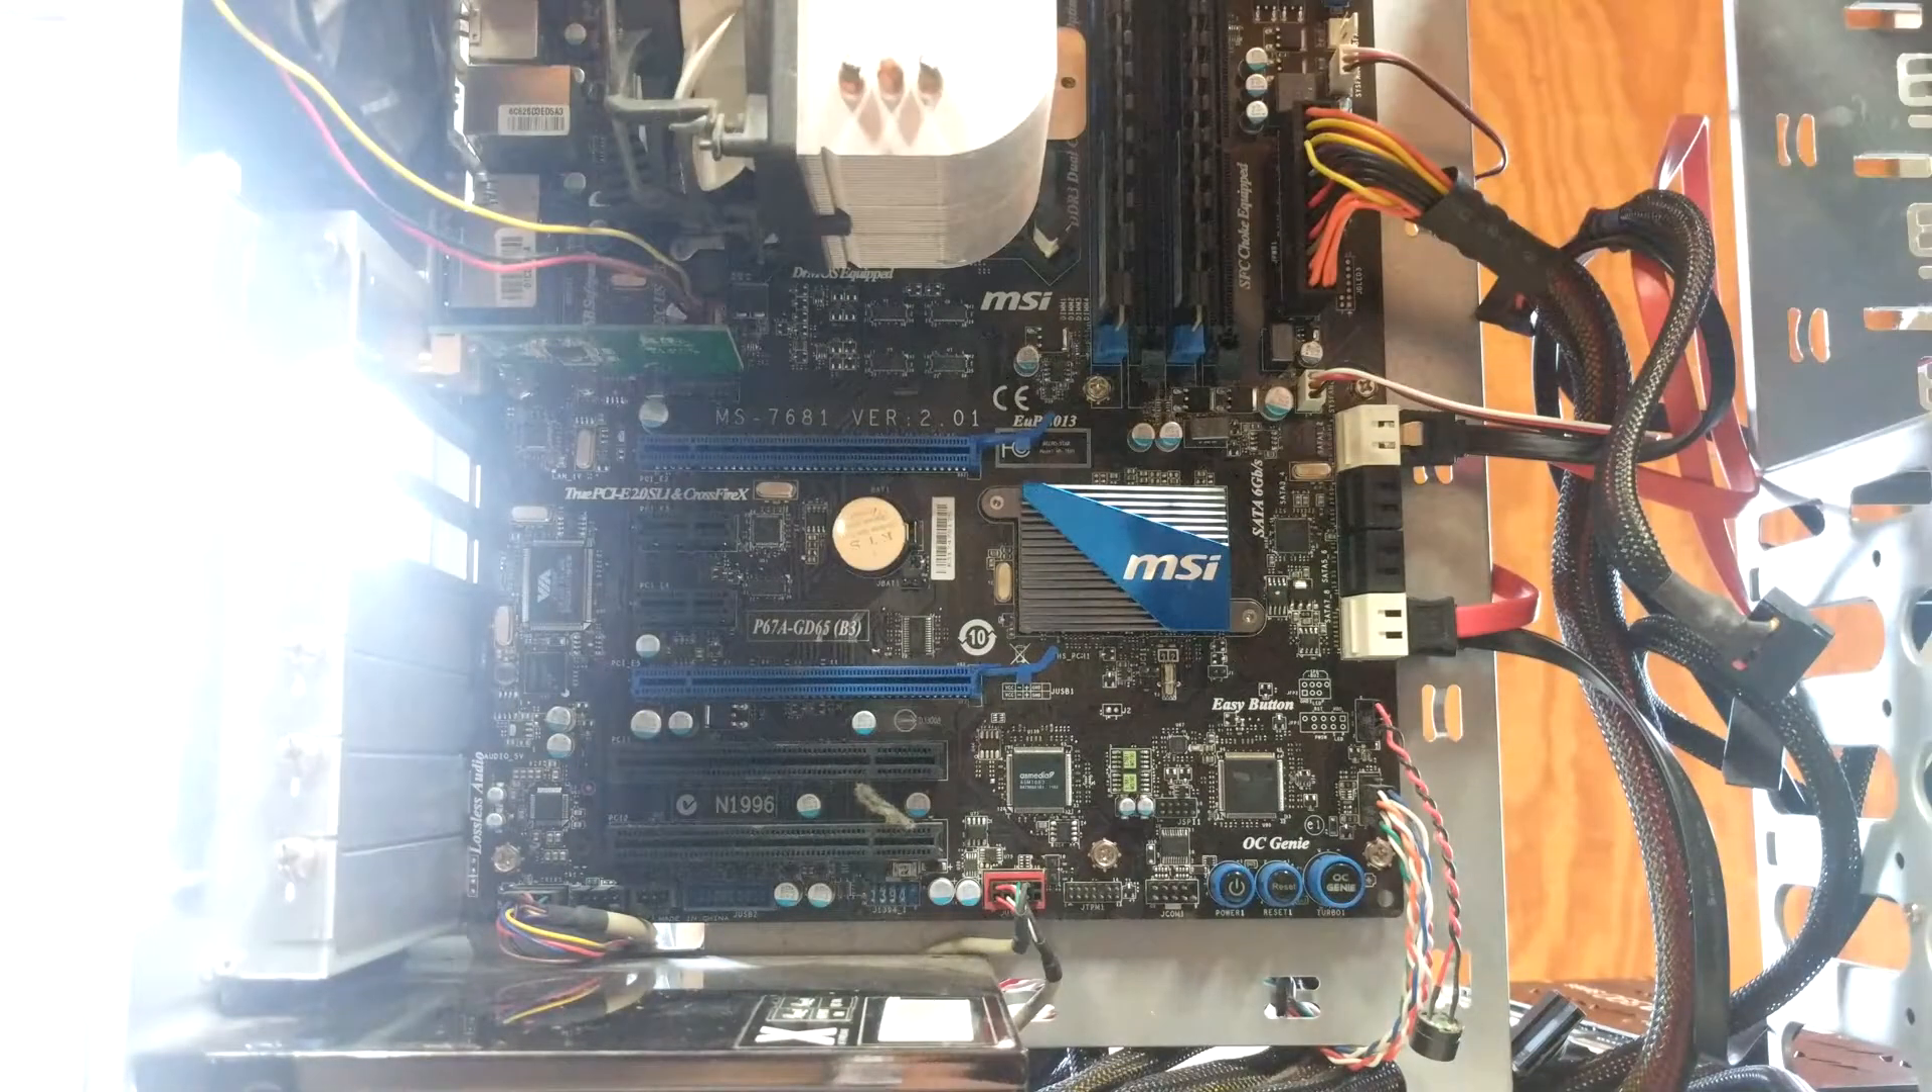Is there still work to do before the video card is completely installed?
Yes.